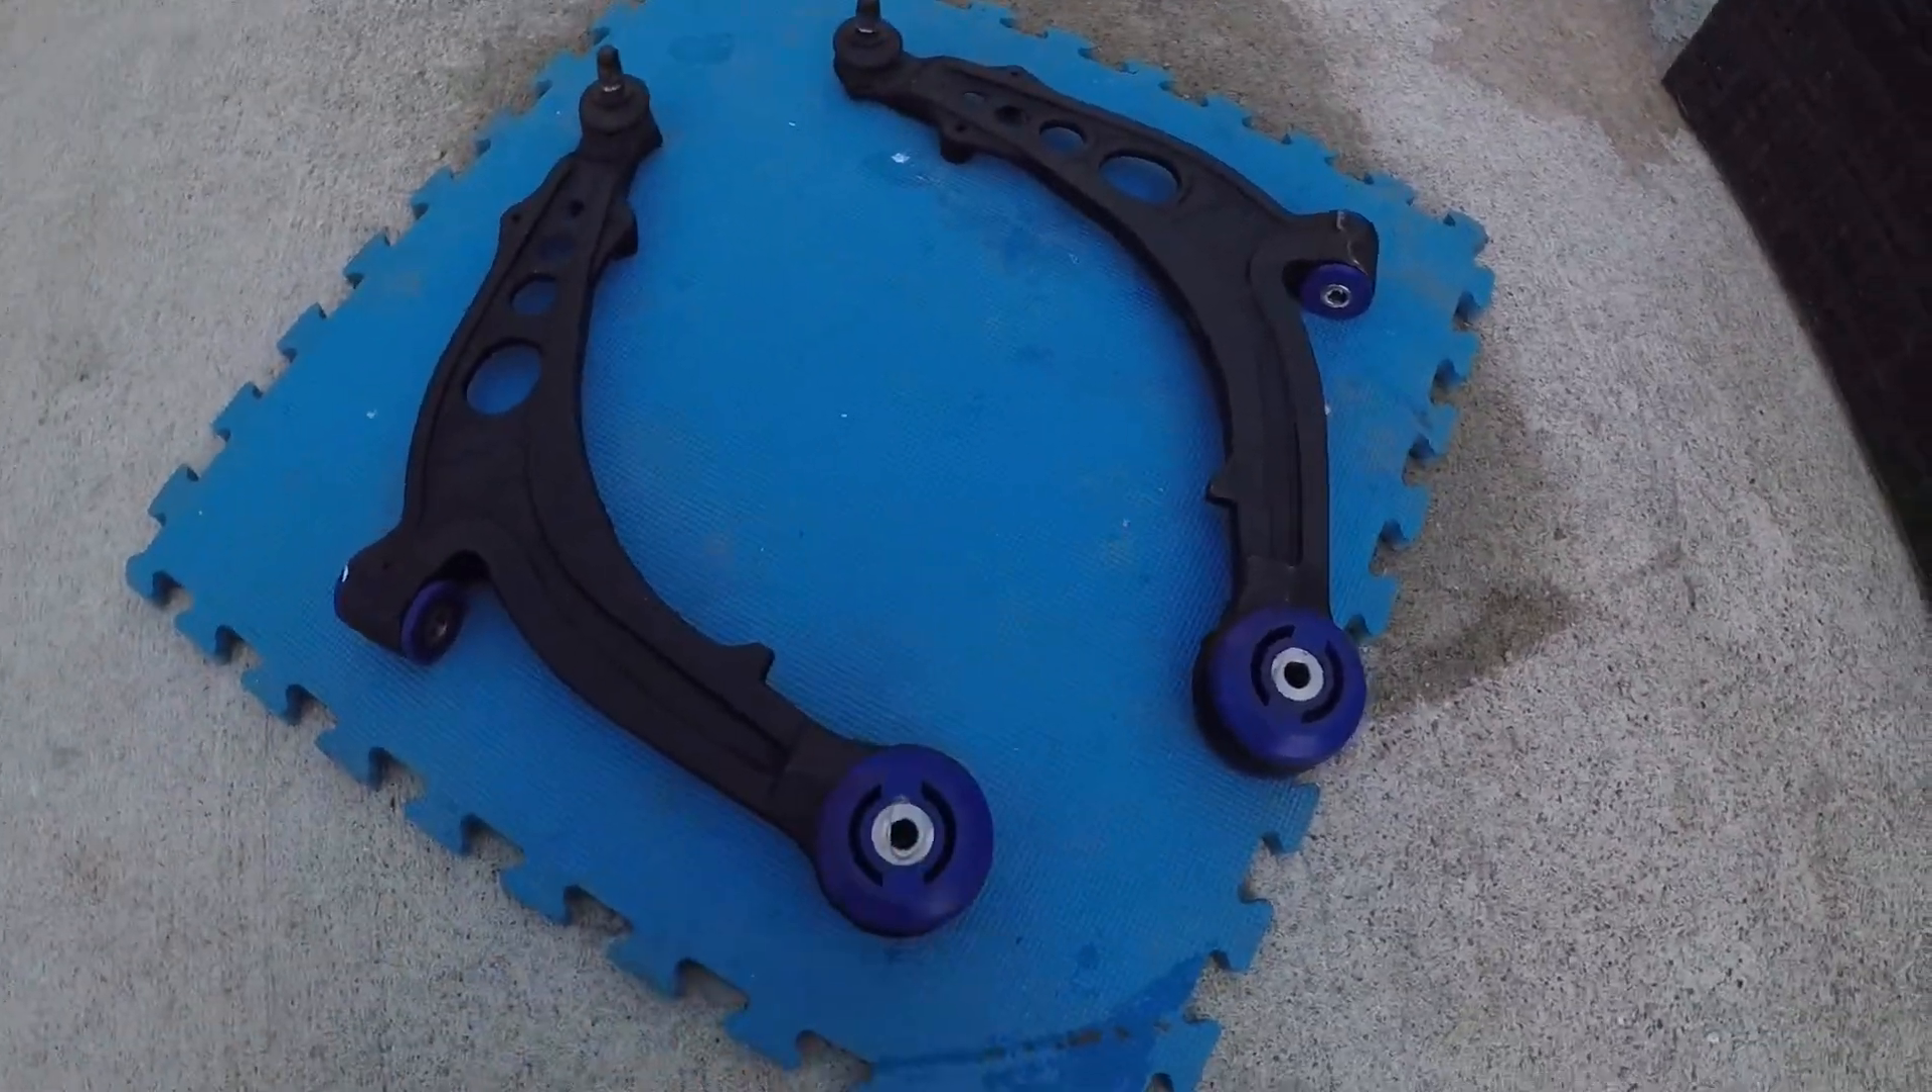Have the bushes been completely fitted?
Yes.